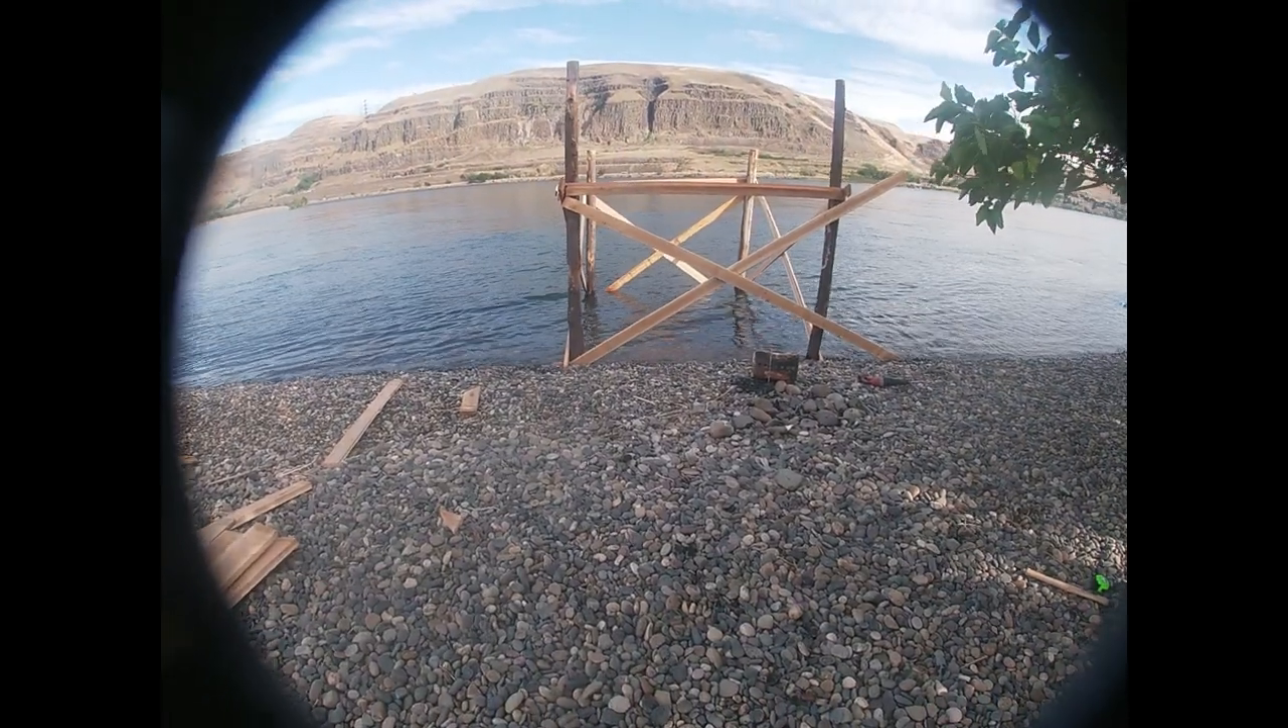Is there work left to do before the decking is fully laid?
Yes.